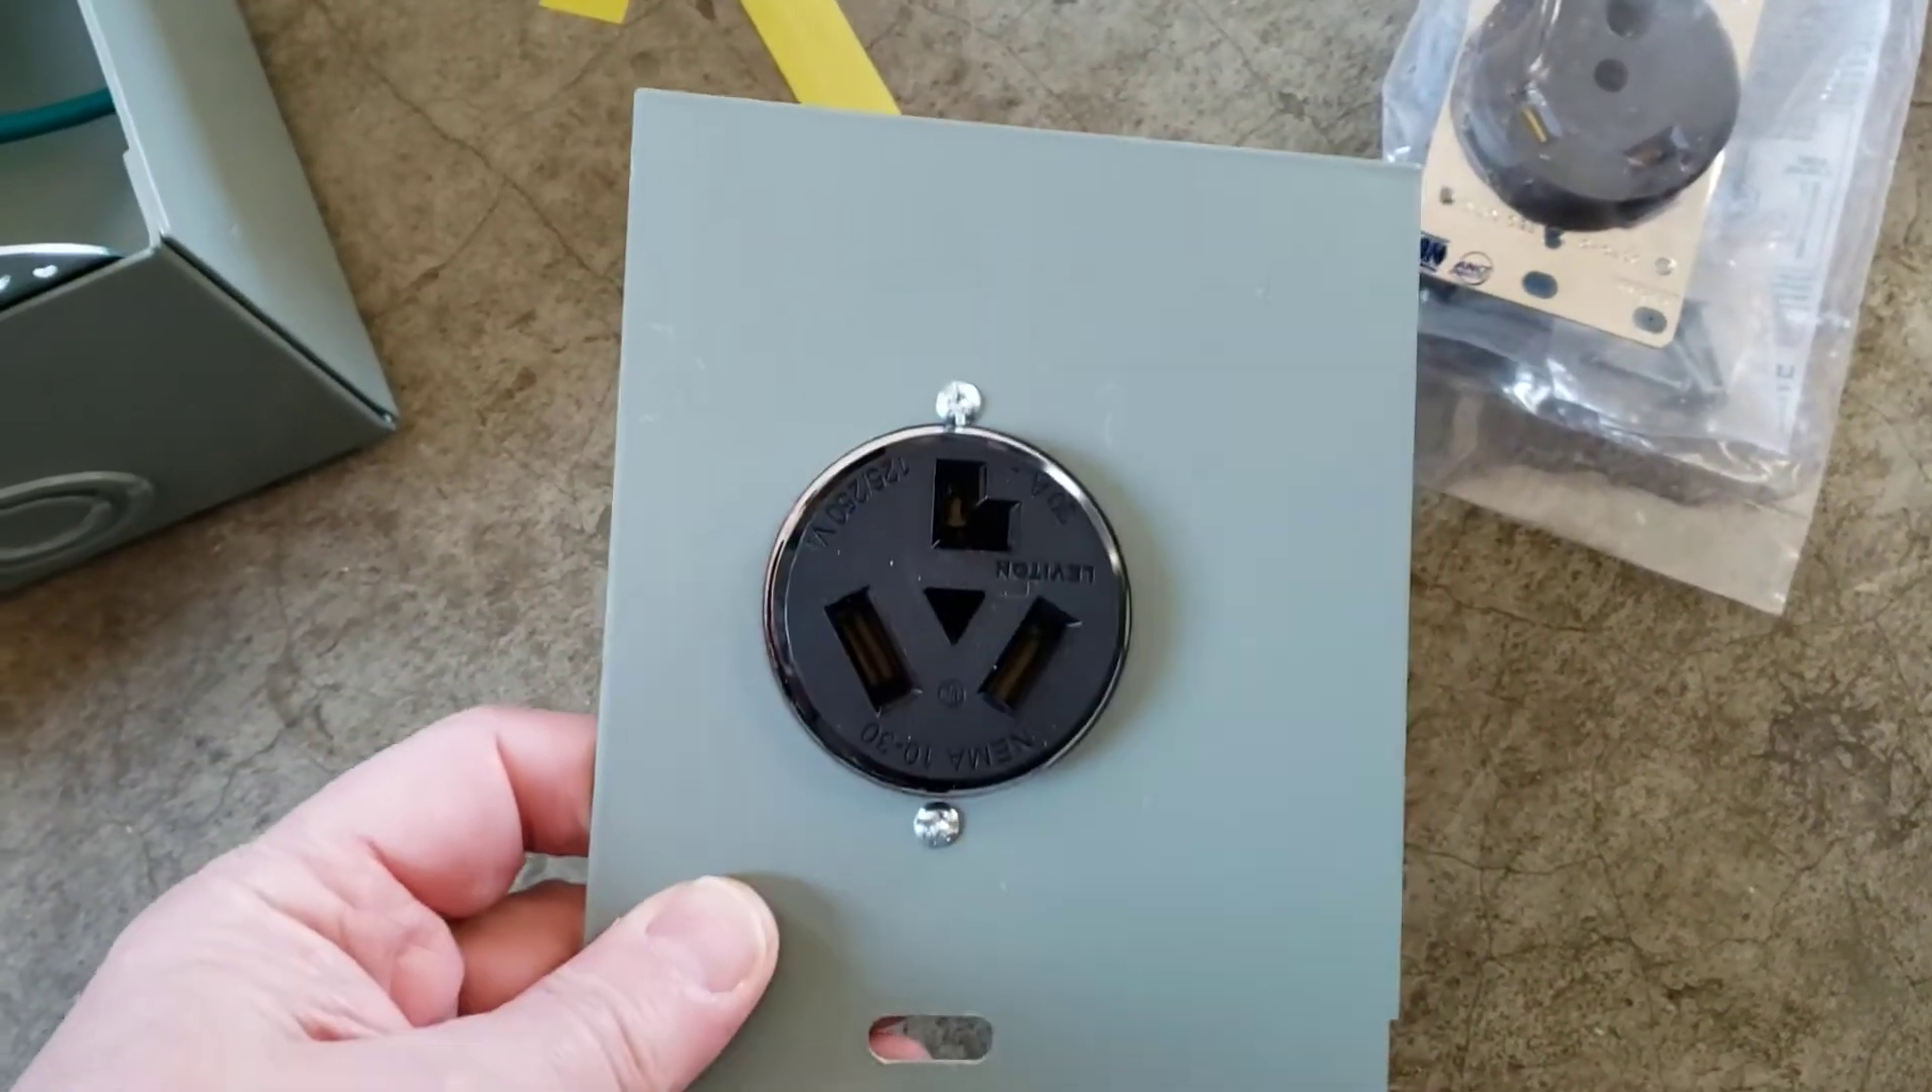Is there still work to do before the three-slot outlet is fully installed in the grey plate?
No.